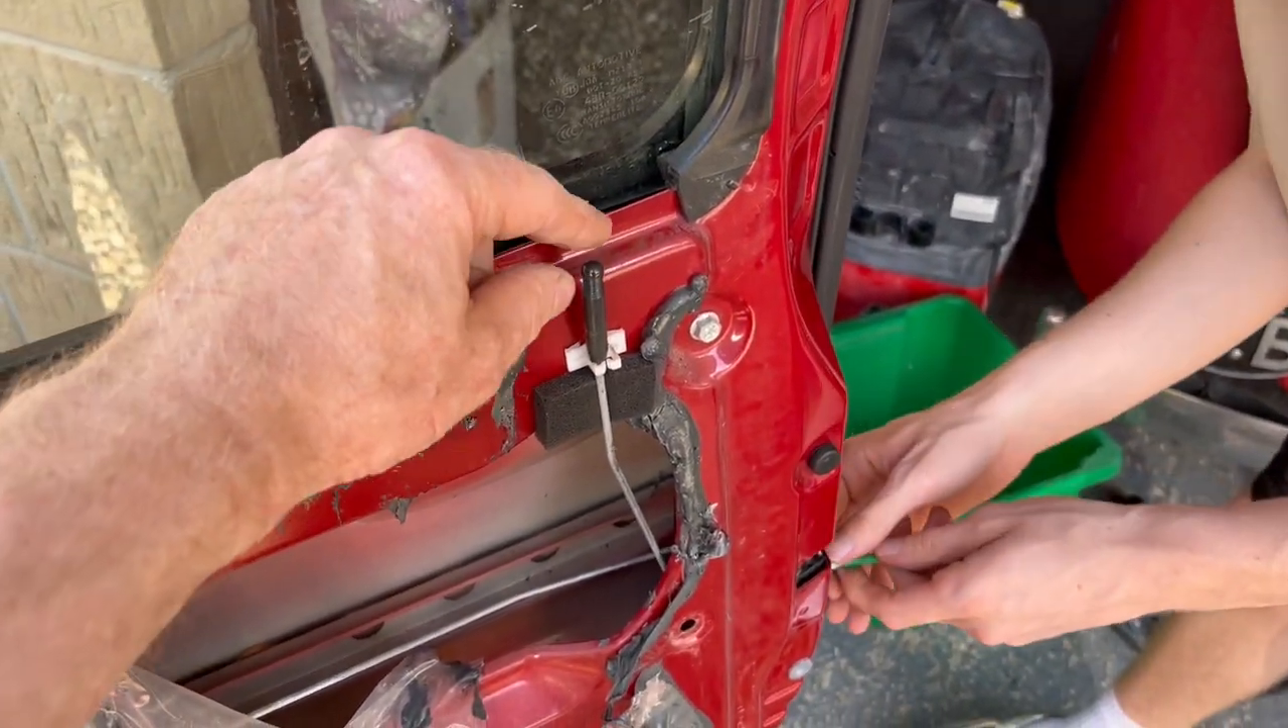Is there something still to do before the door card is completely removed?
No.